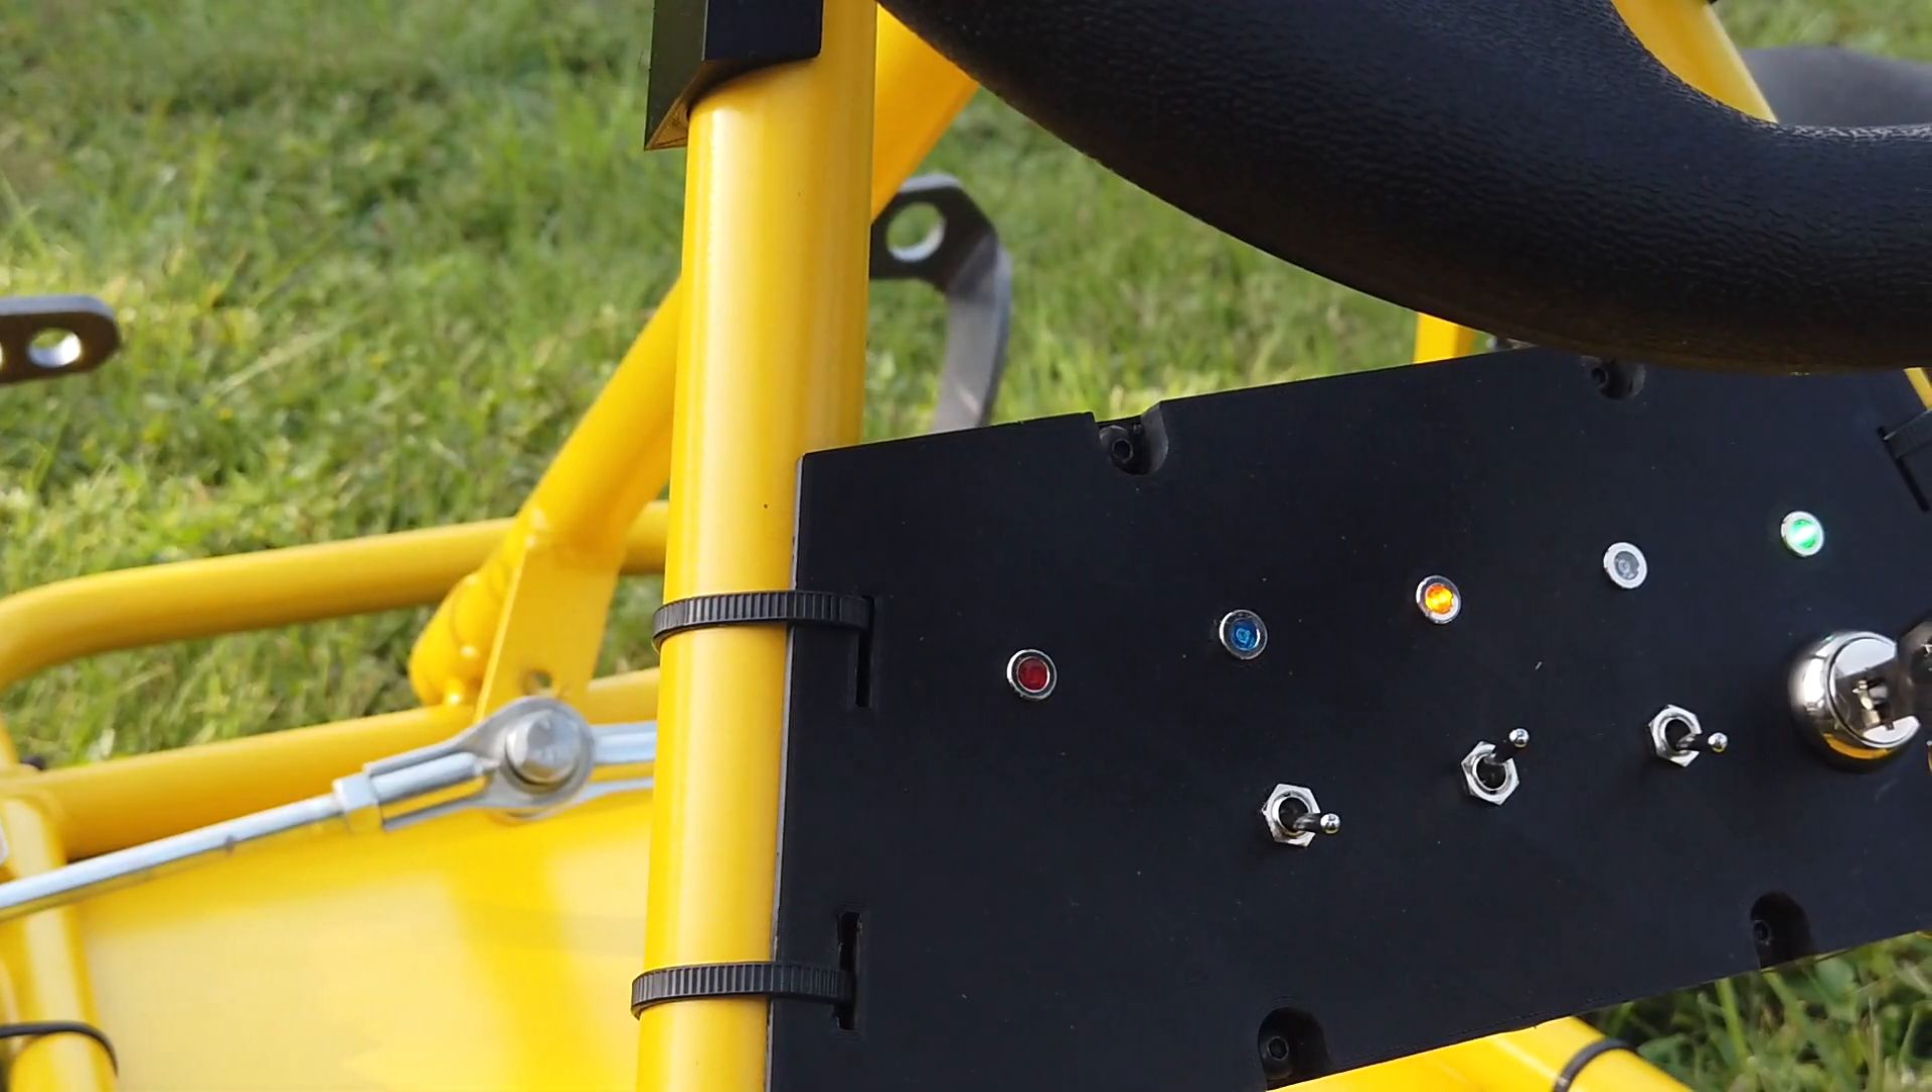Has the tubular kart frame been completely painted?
Yes.